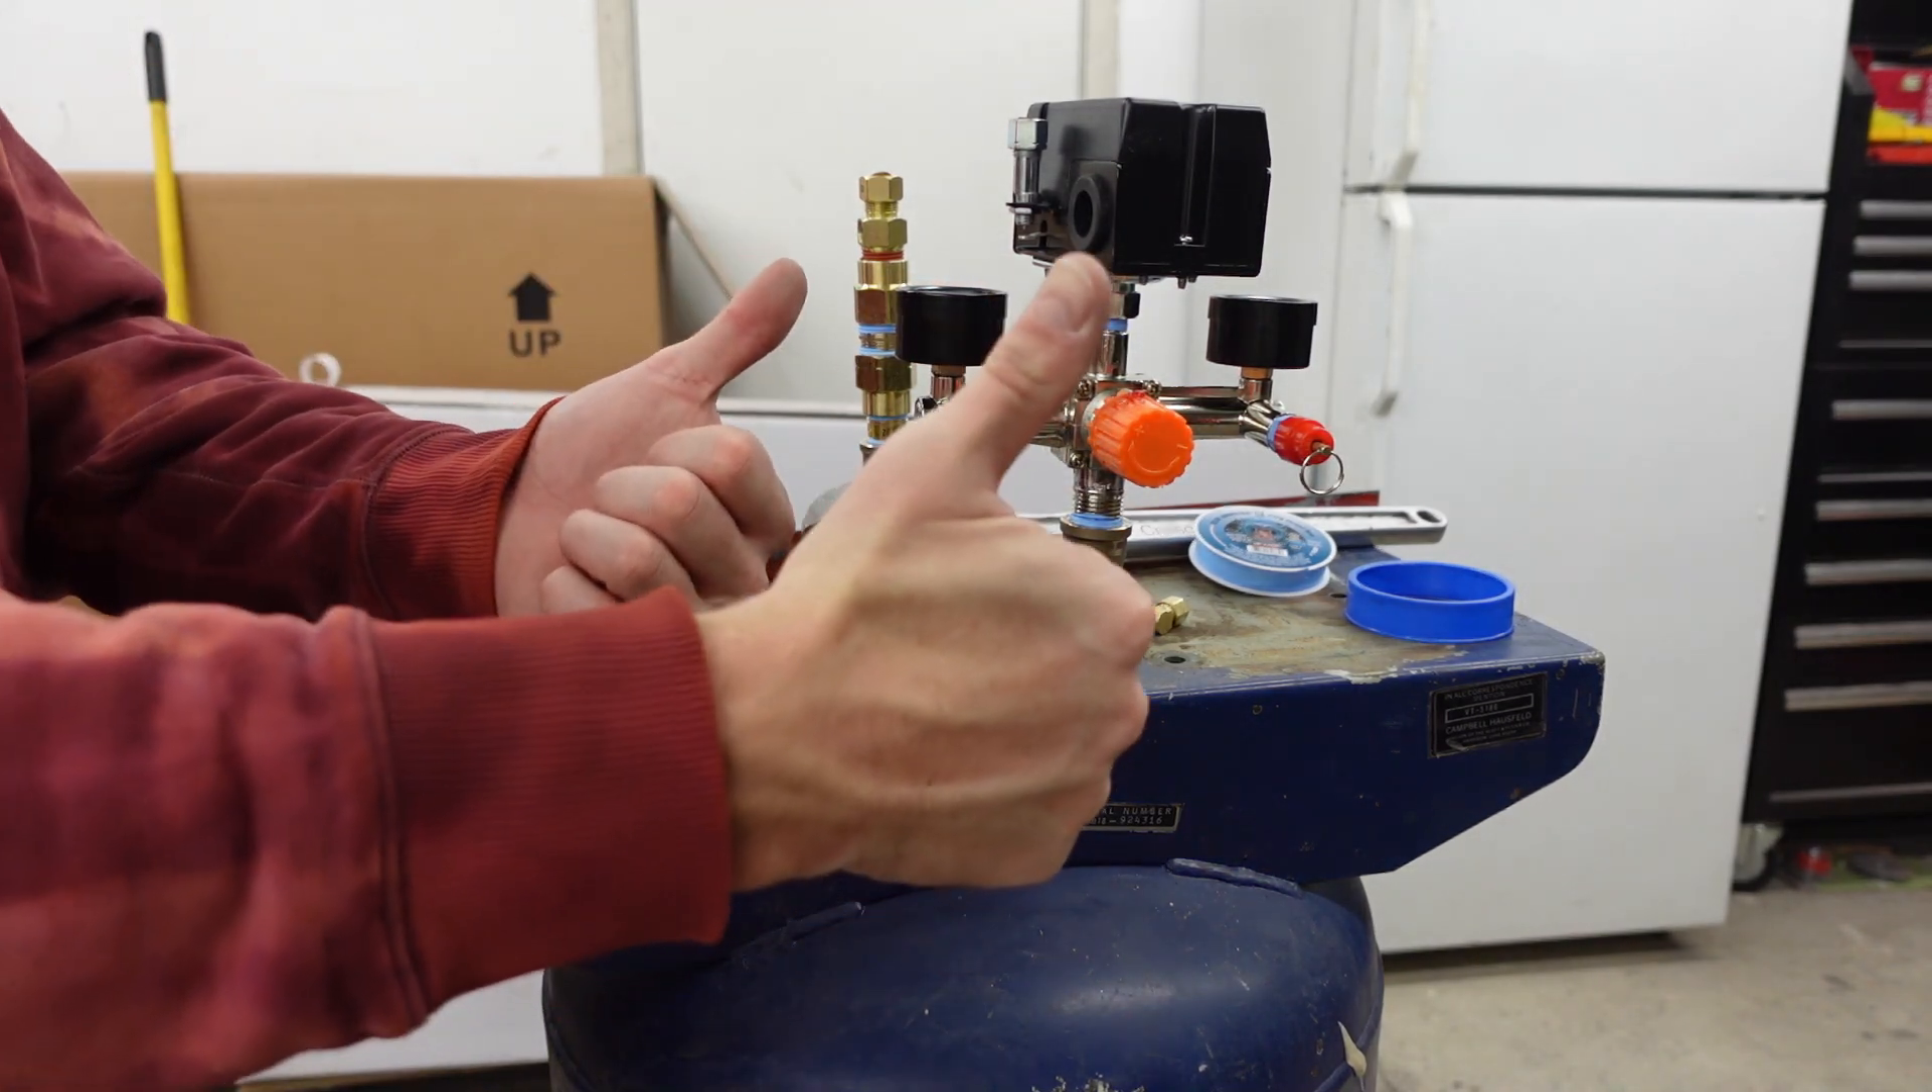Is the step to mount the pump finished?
No.